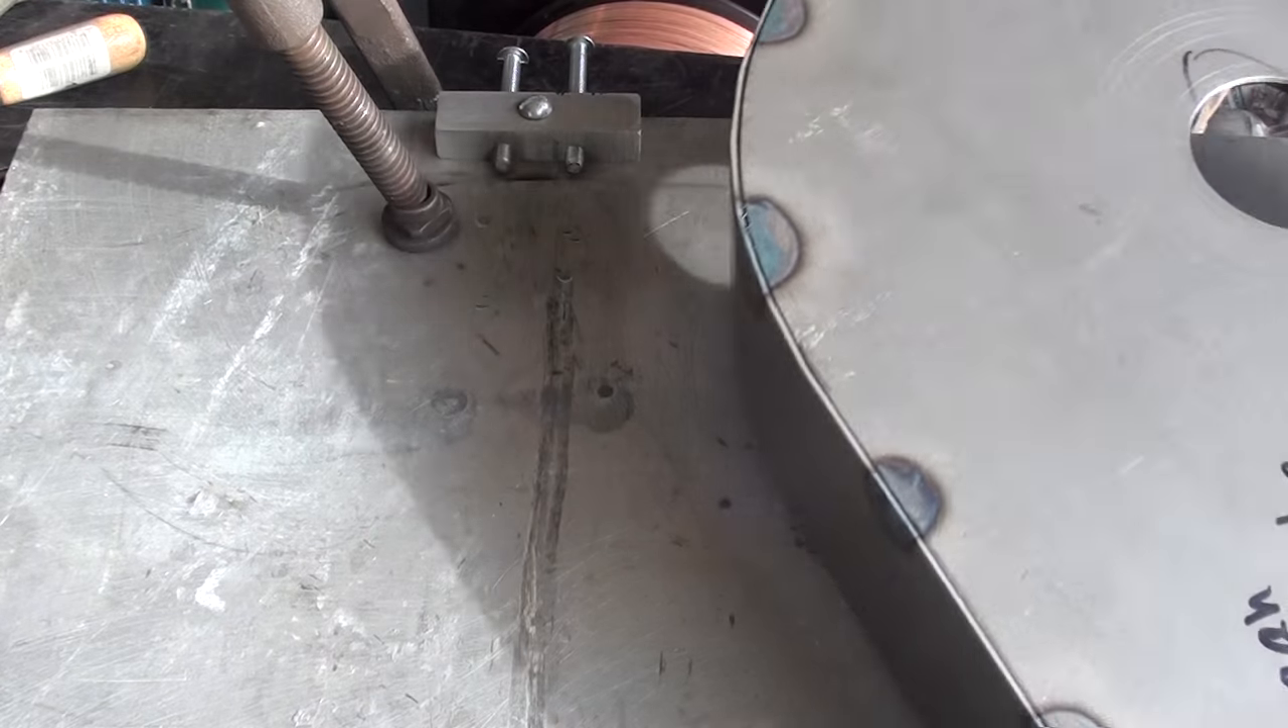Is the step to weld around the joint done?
No.